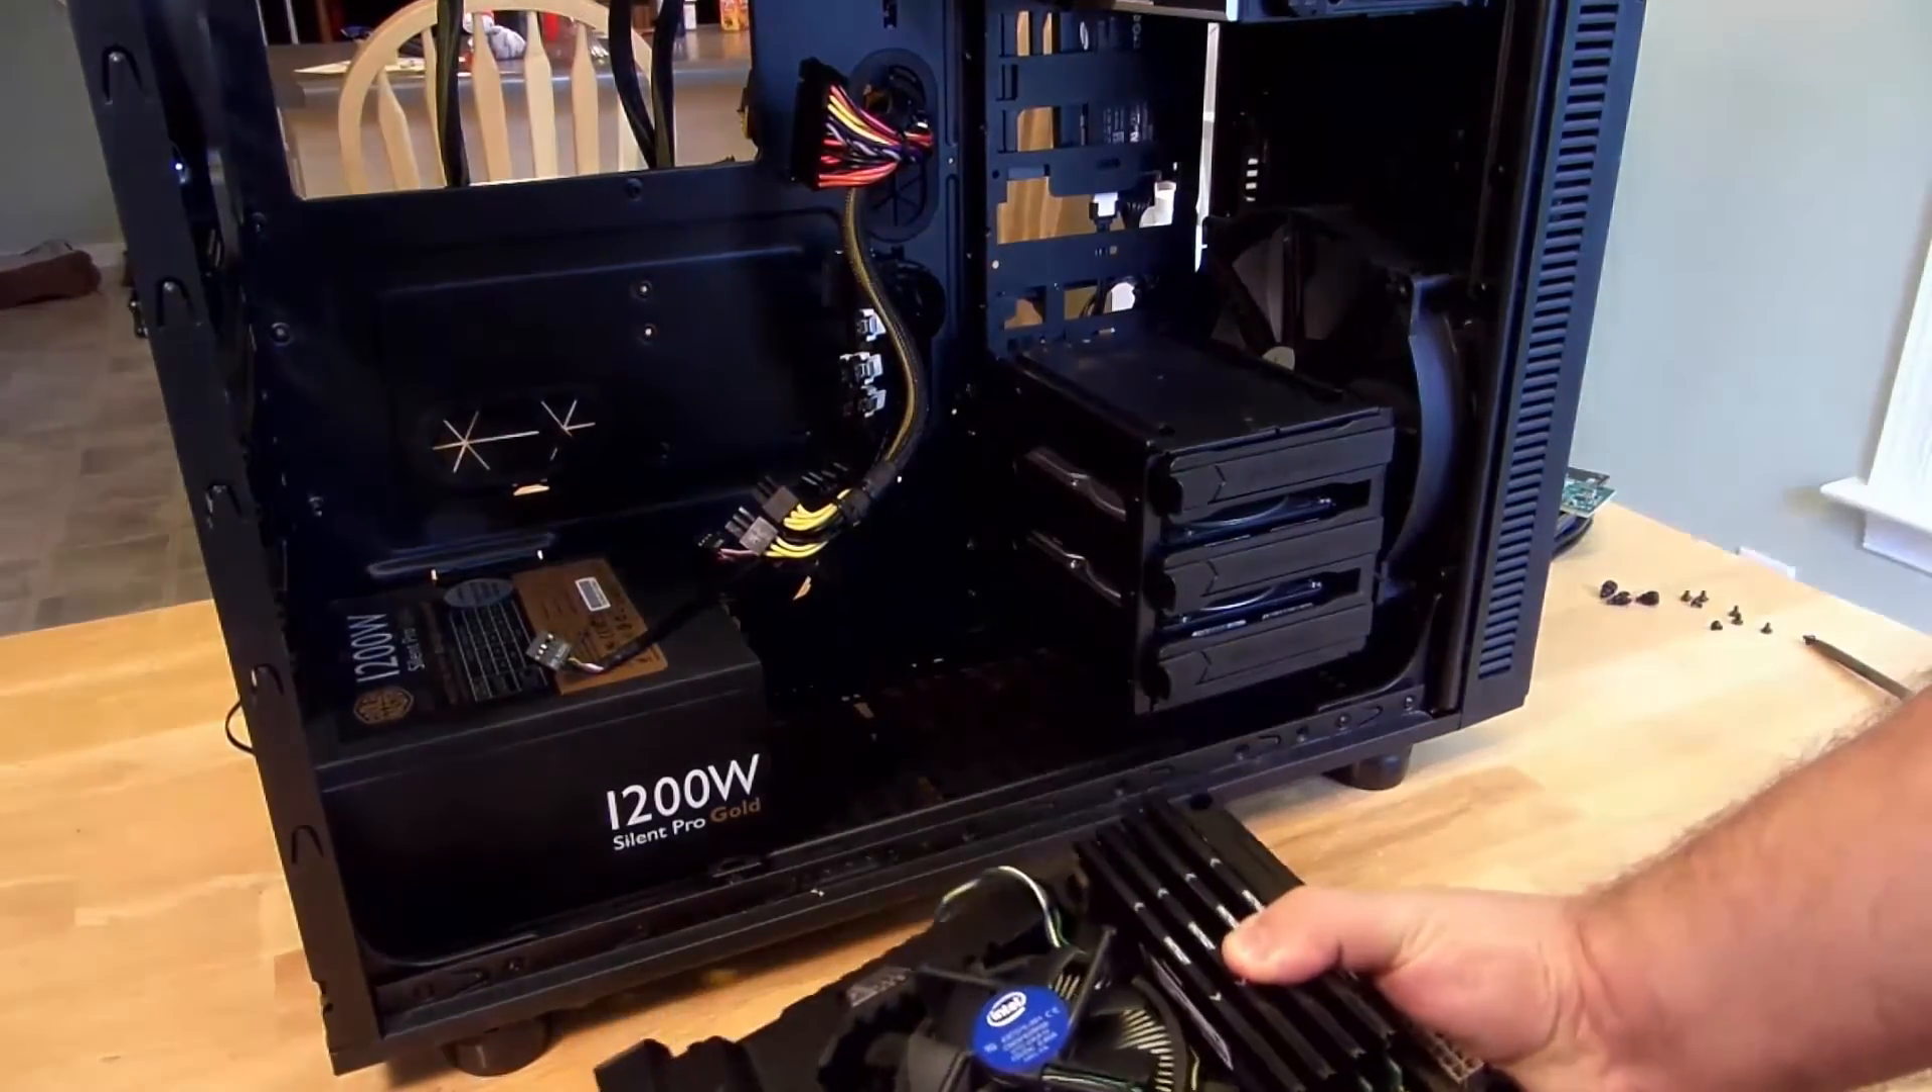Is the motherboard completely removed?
Yes.